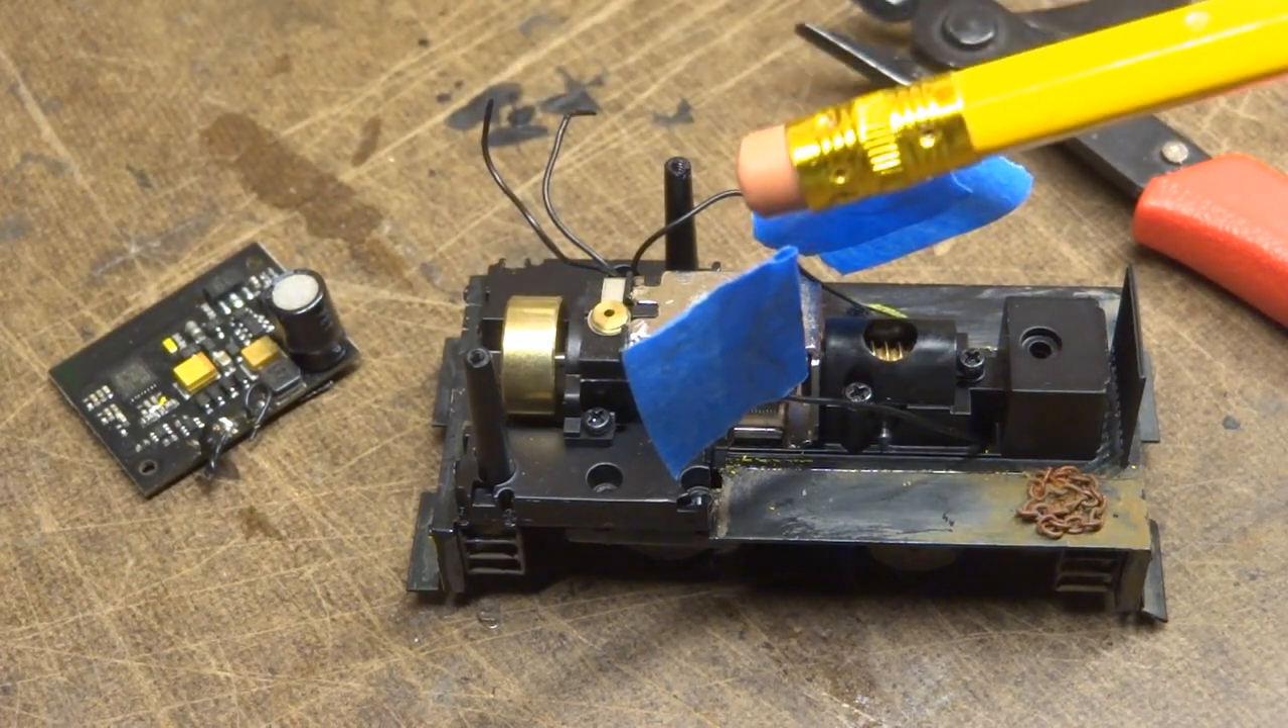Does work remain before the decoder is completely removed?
No.